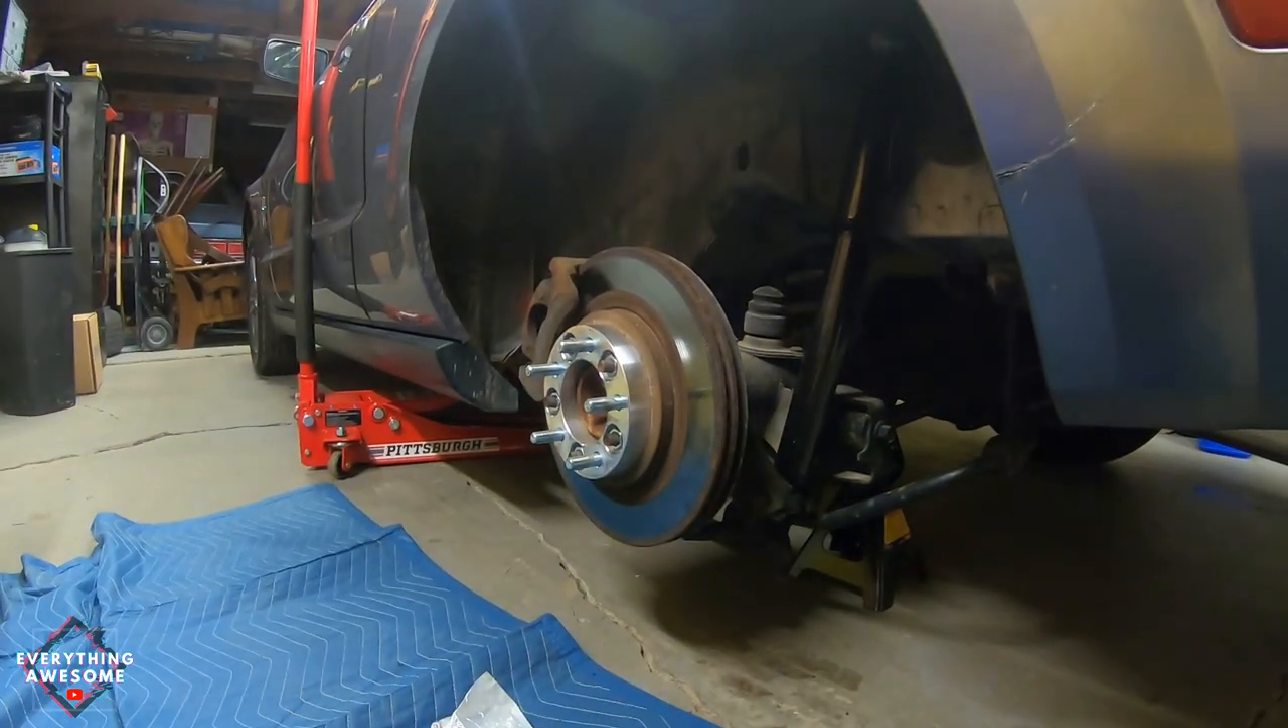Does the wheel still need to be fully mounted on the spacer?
Yes.